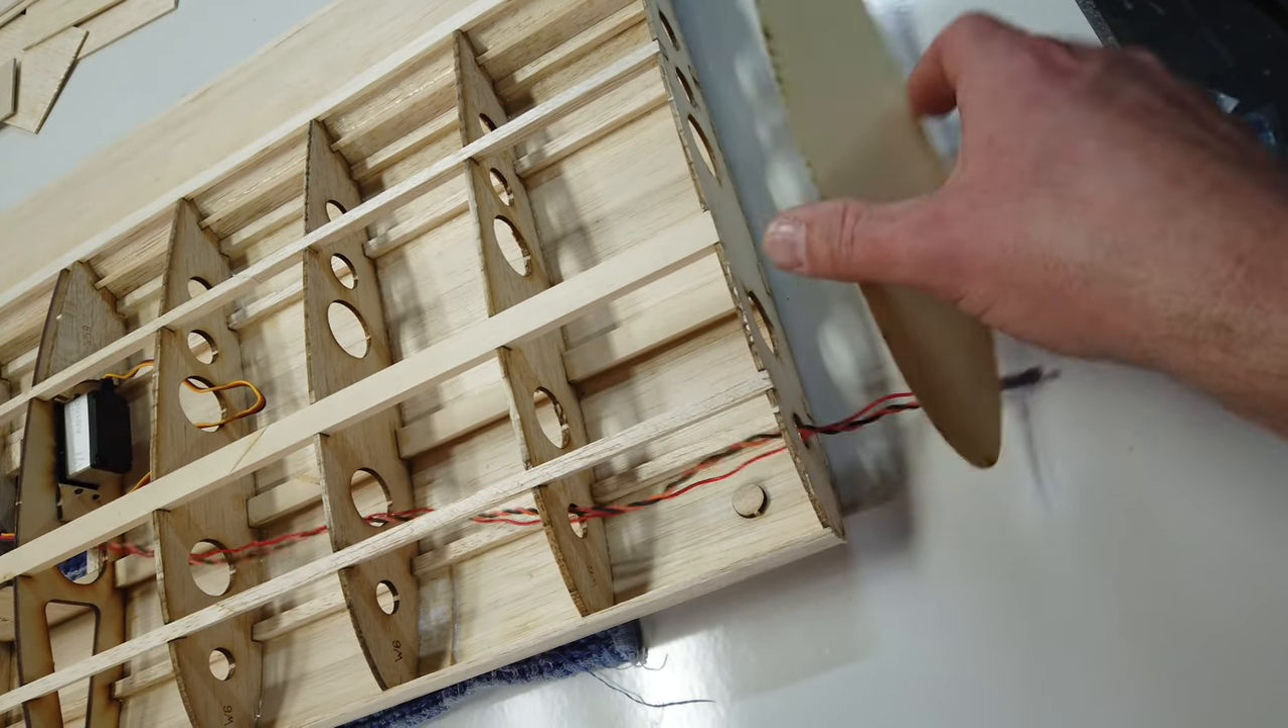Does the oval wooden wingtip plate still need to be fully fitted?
Yes.